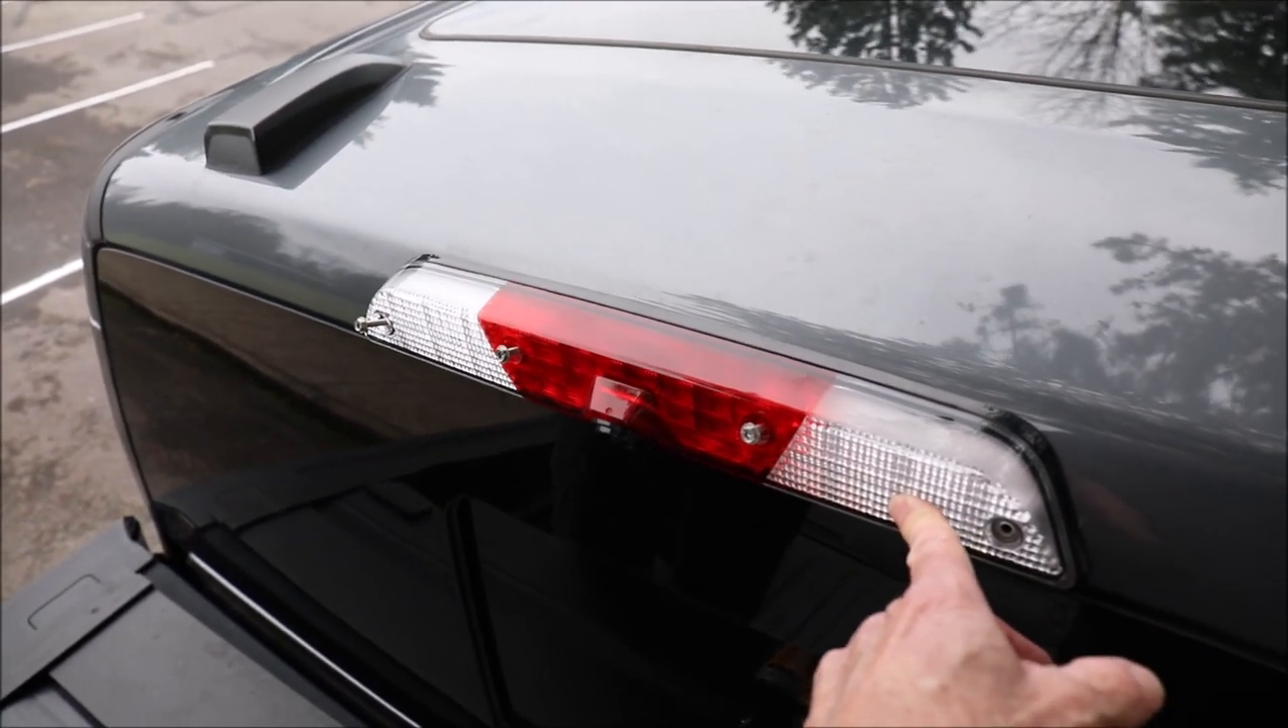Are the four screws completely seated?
No.